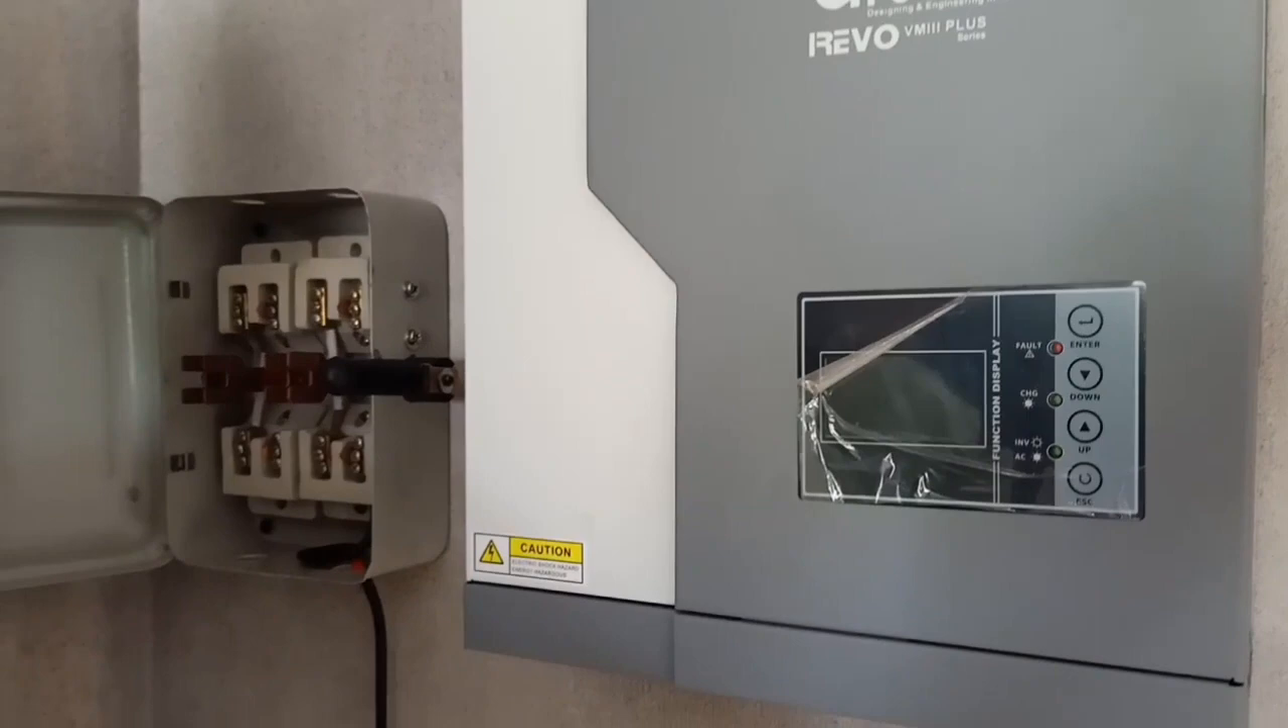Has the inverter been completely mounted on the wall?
Yes.